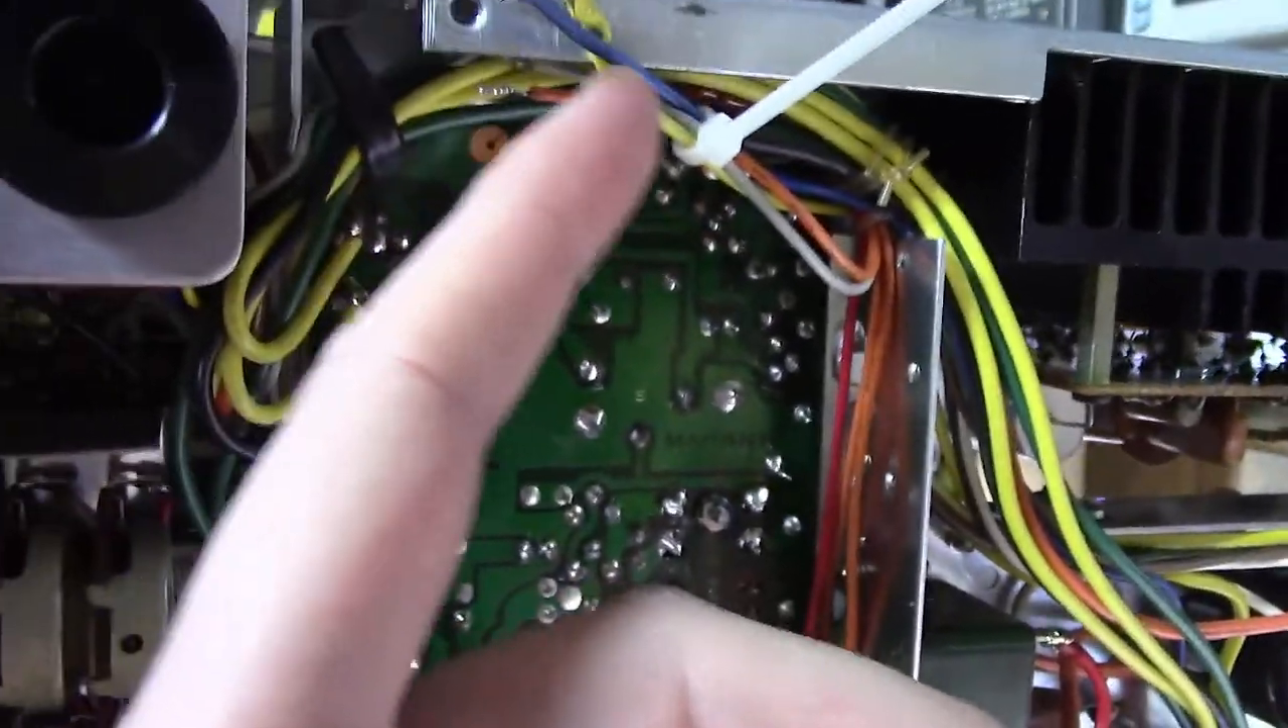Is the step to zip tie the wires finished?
Yes.